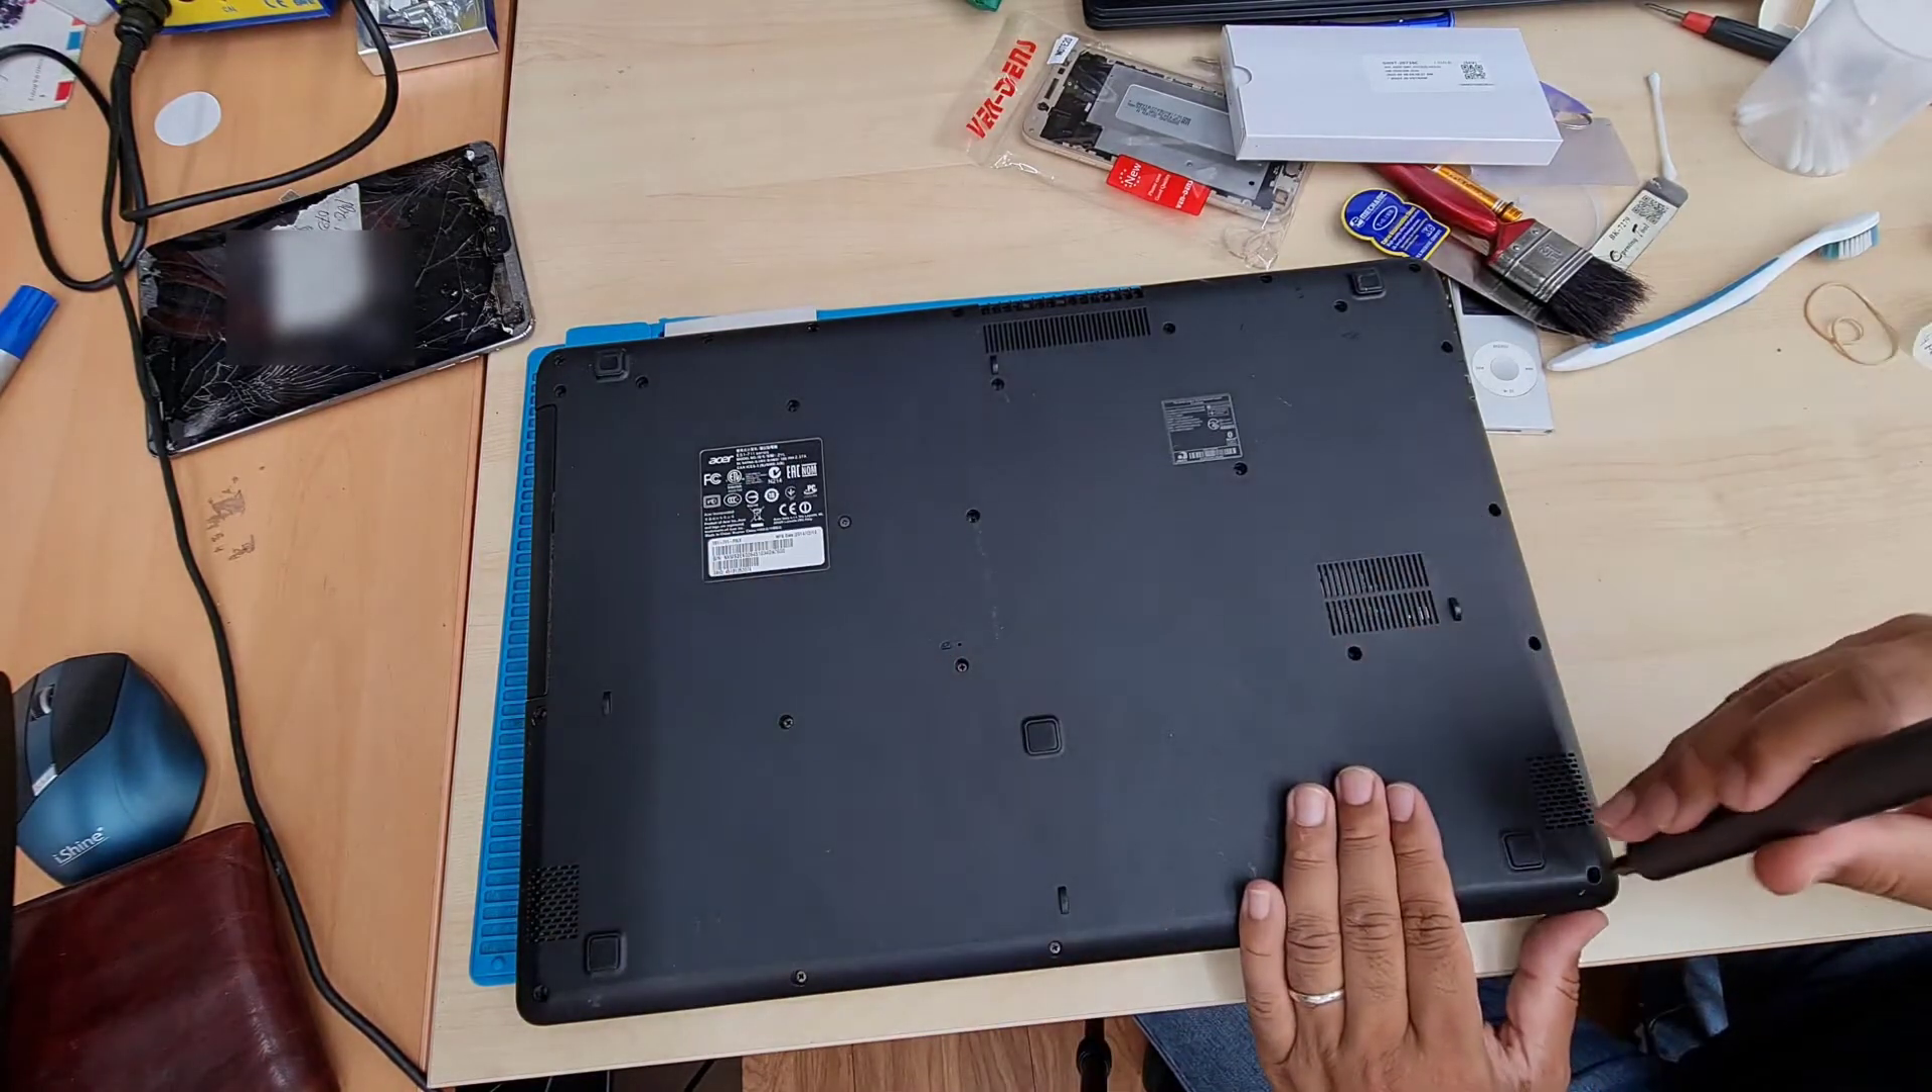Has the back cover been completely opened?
No.